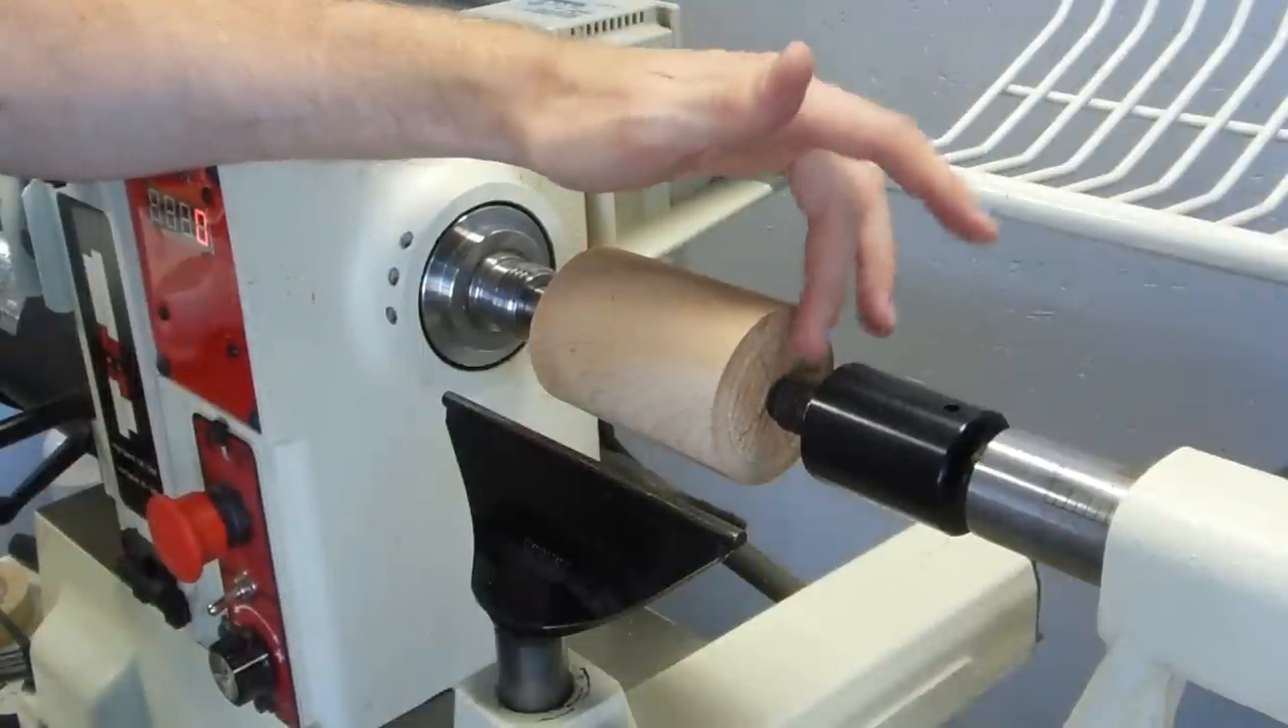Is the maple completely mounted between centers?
Yes.